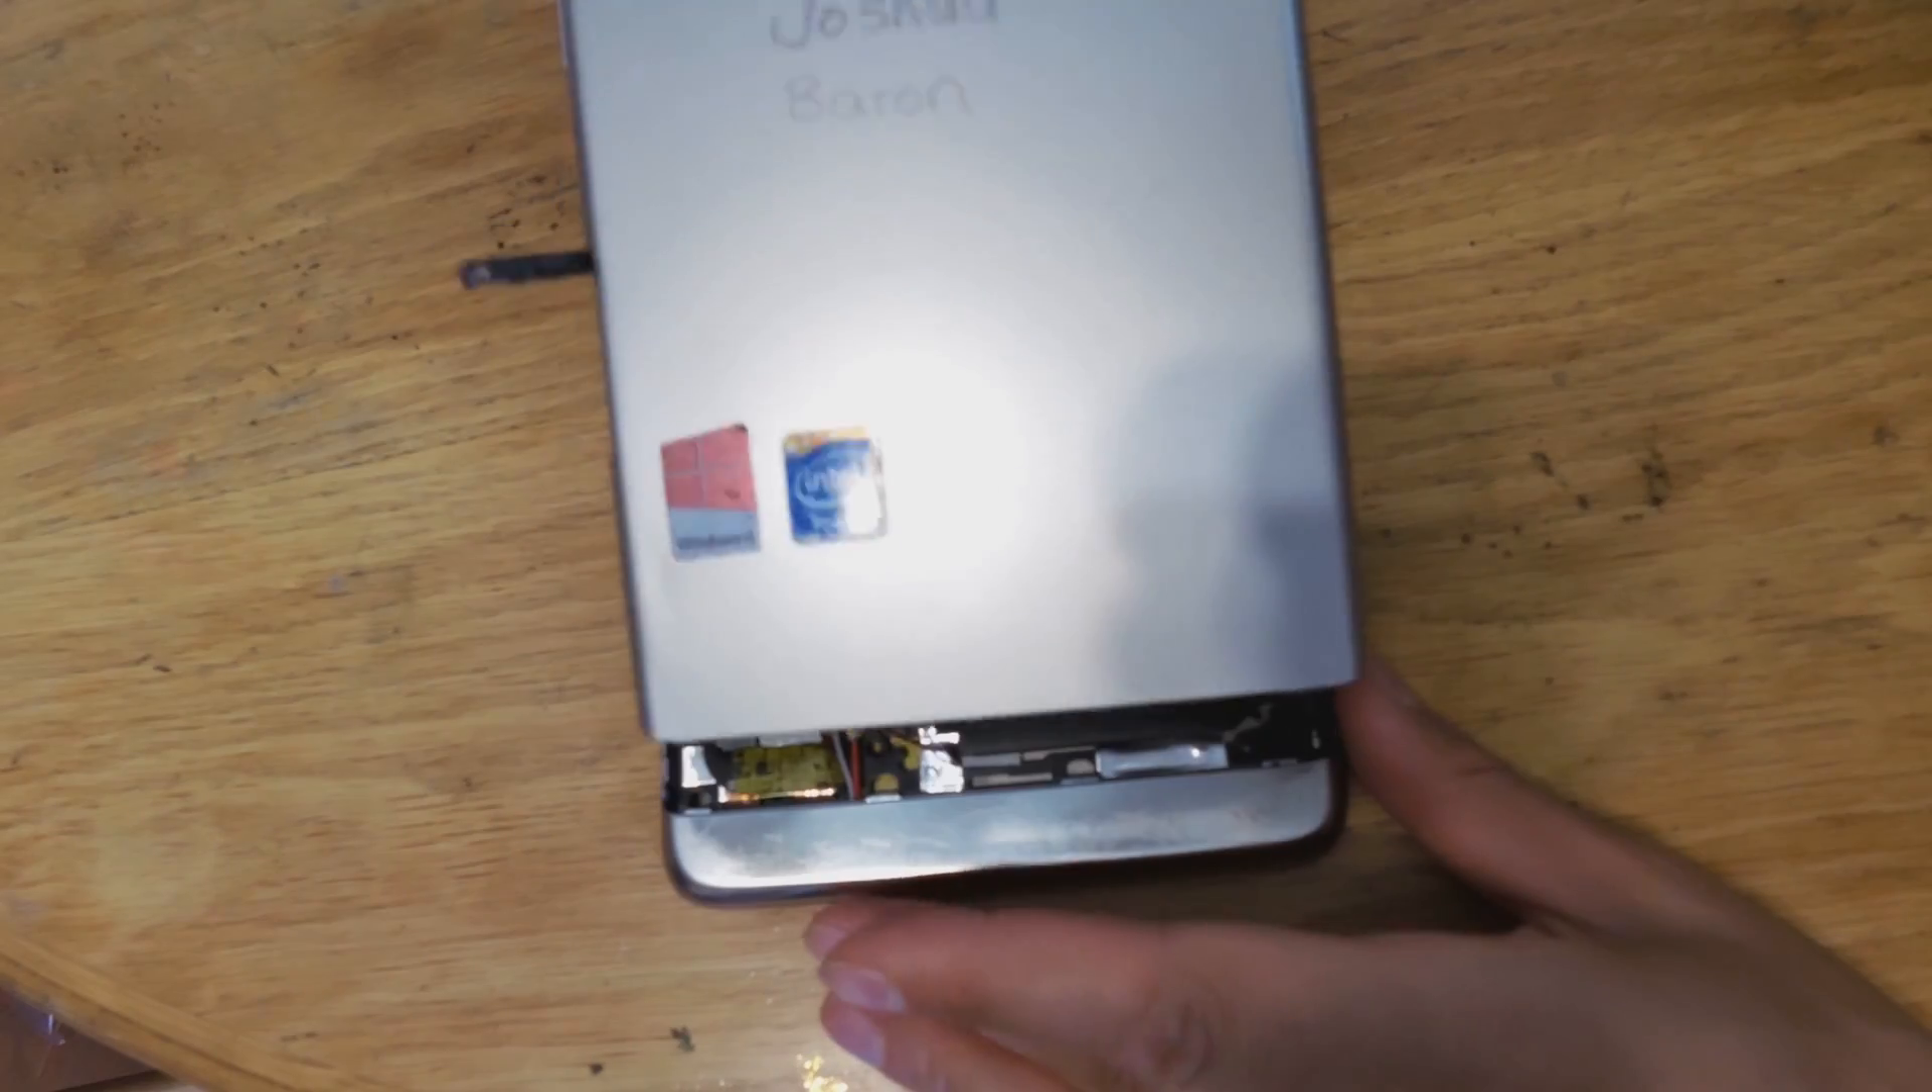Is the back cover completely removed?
No.